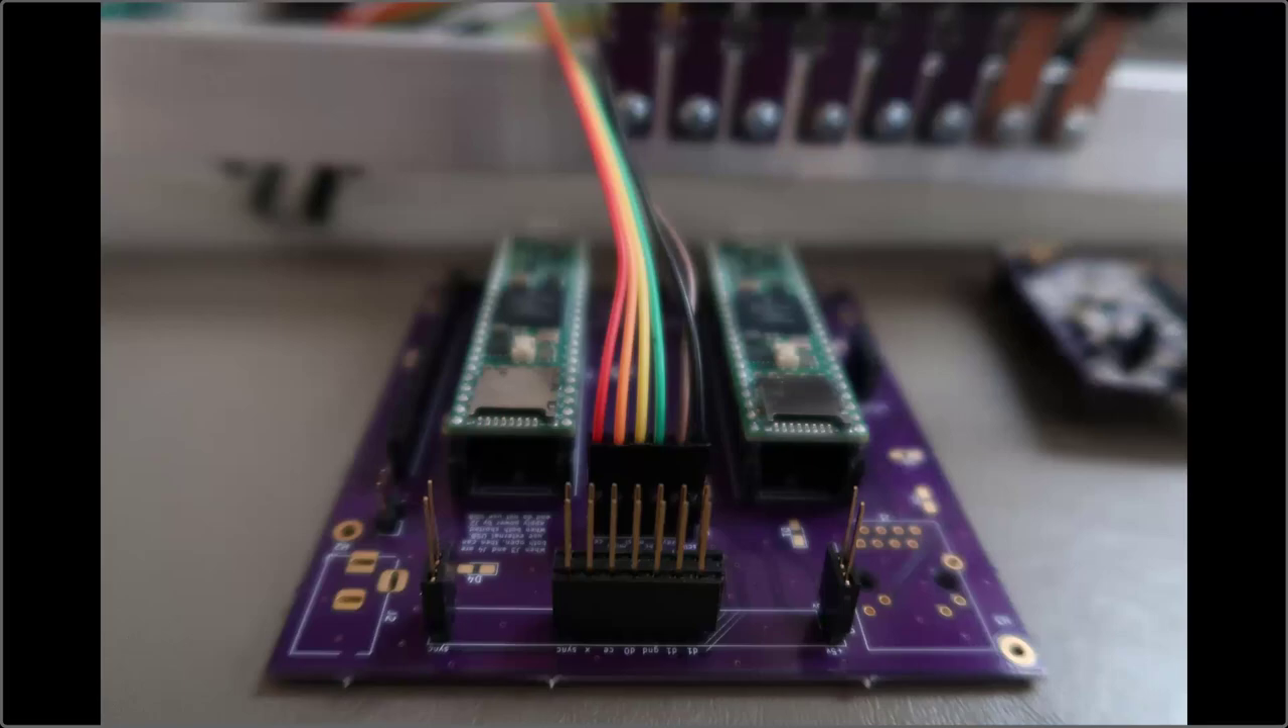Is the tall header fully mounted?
Yes.